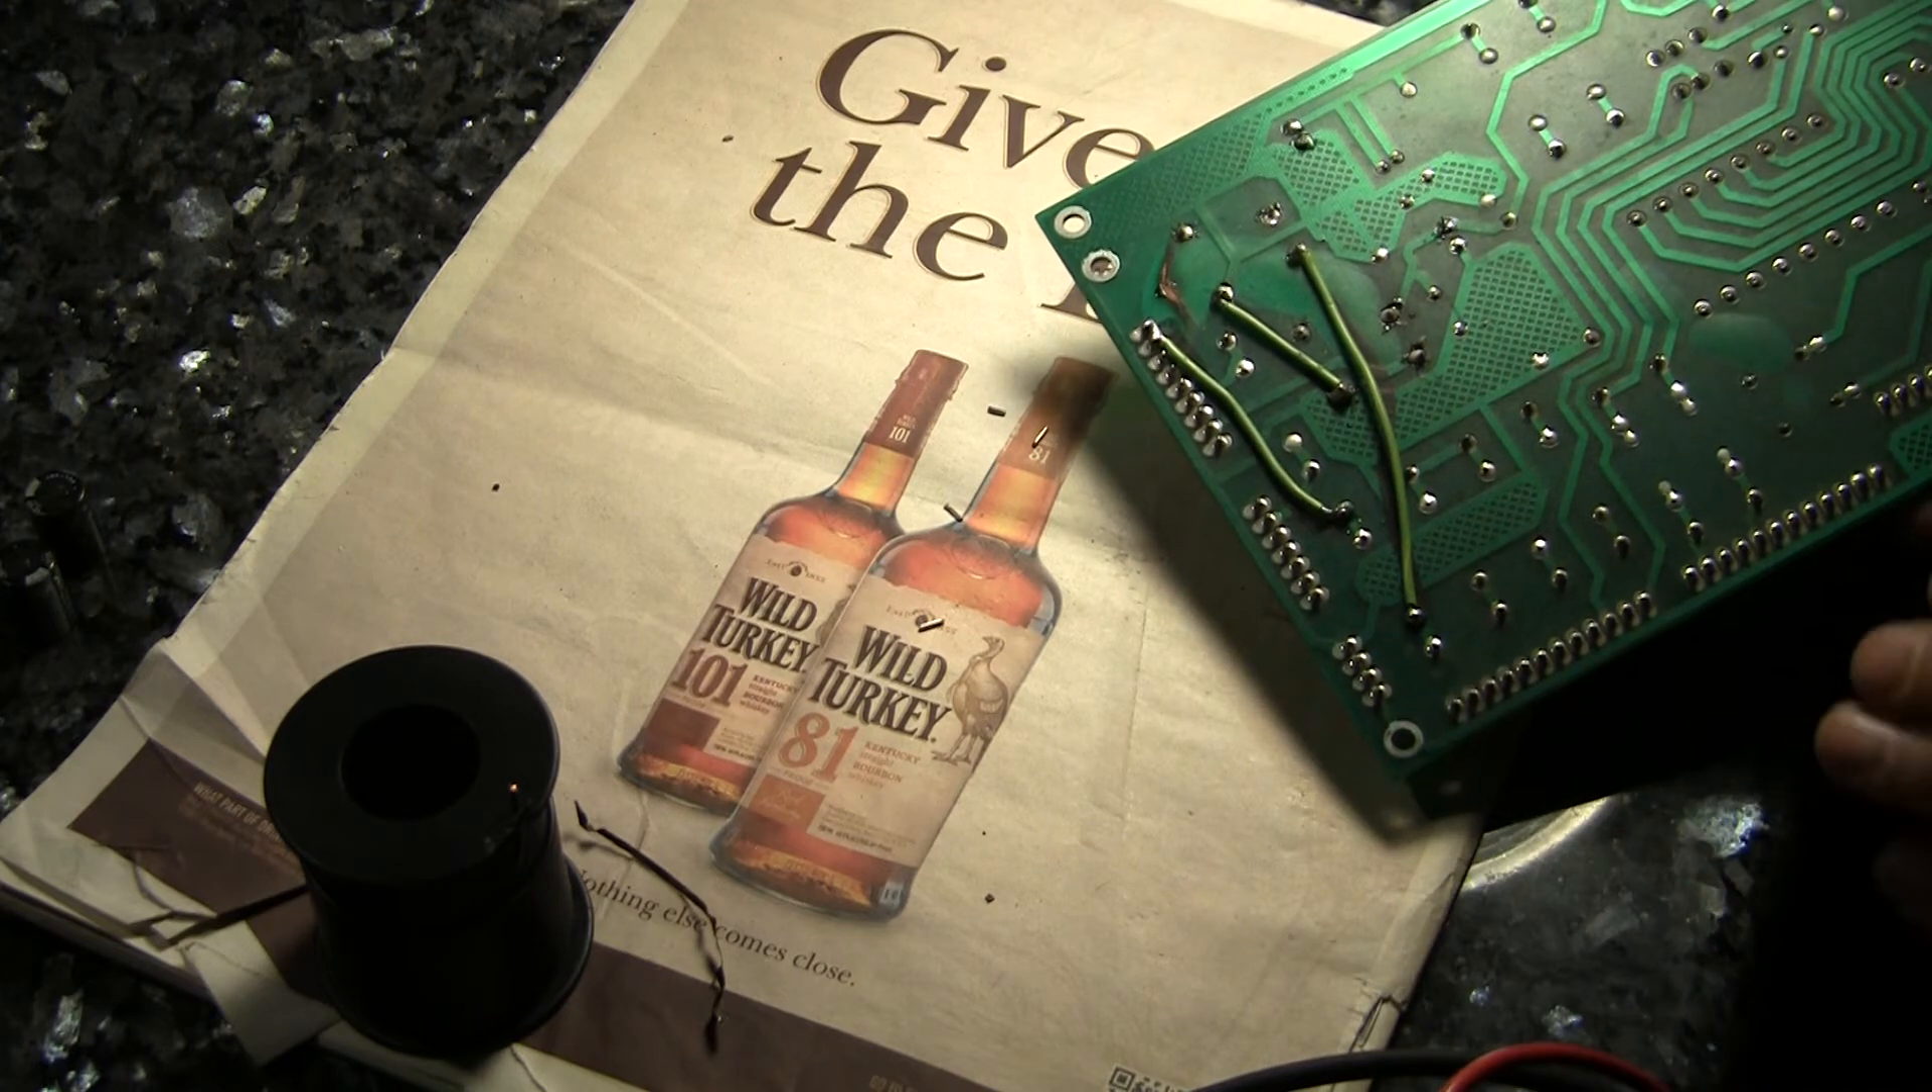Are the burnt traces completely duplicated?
Yes.